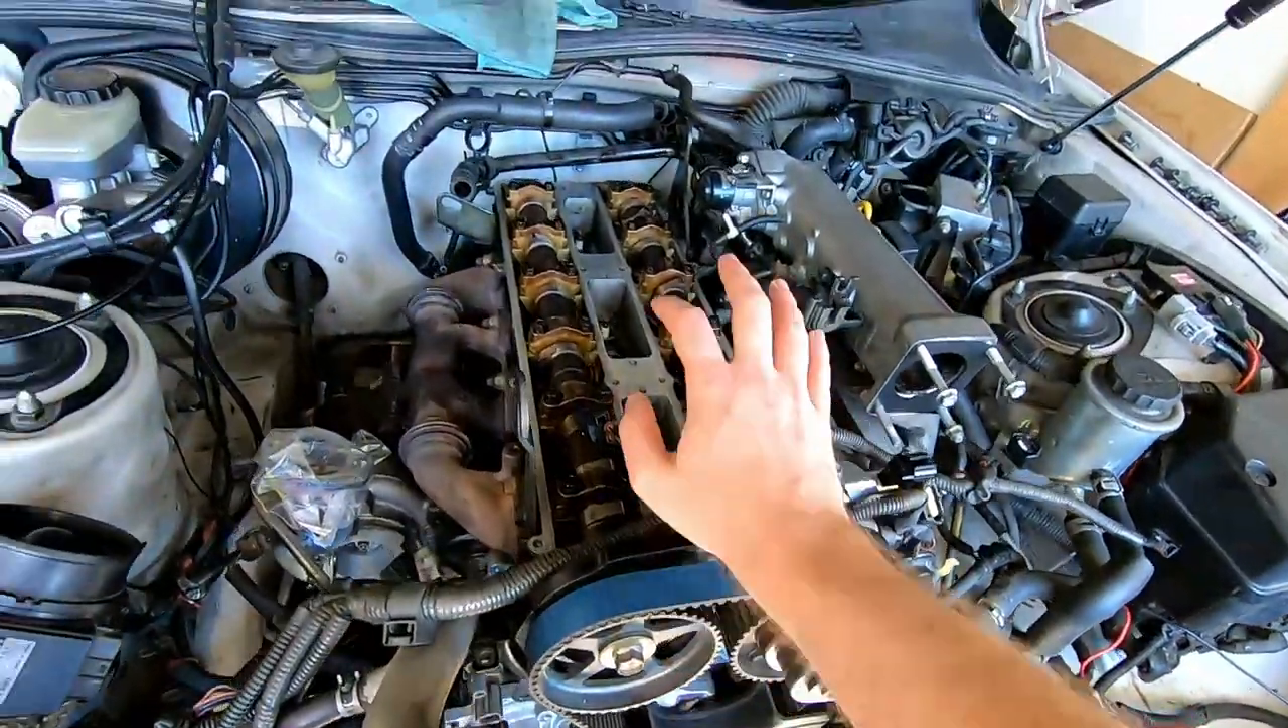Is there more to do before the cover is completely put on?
Yes.